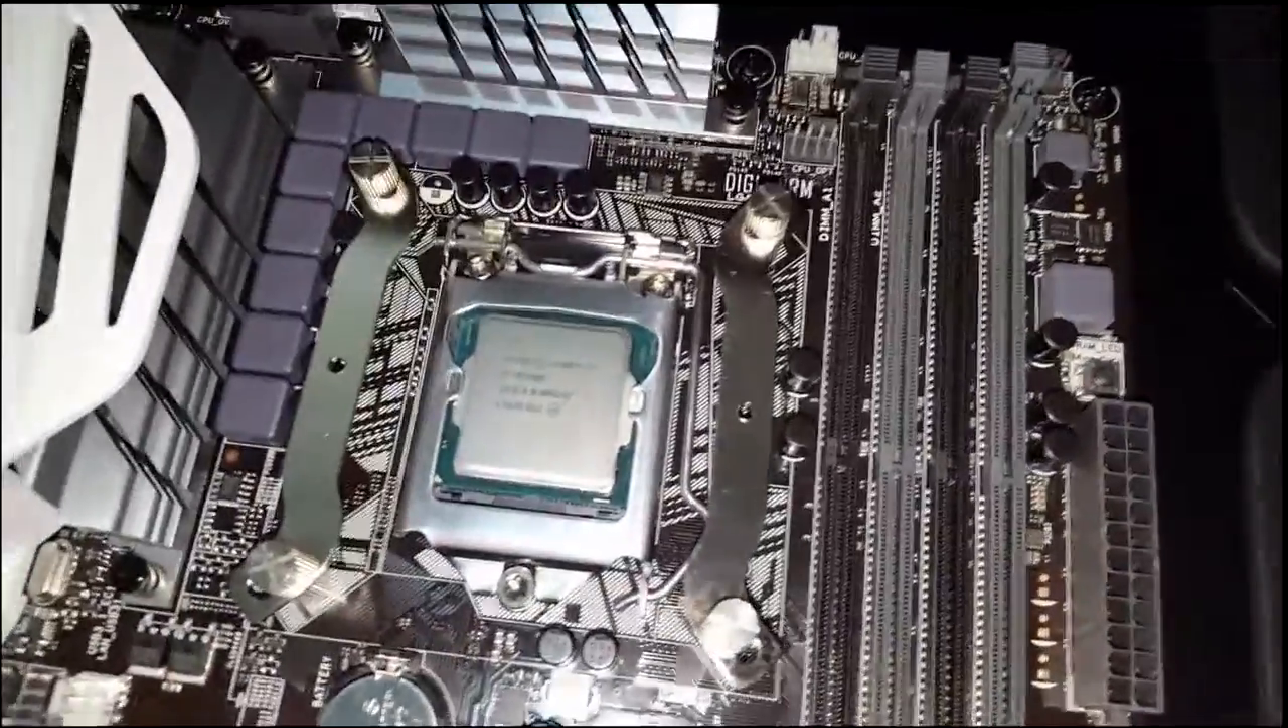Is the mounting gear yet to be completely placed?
No.